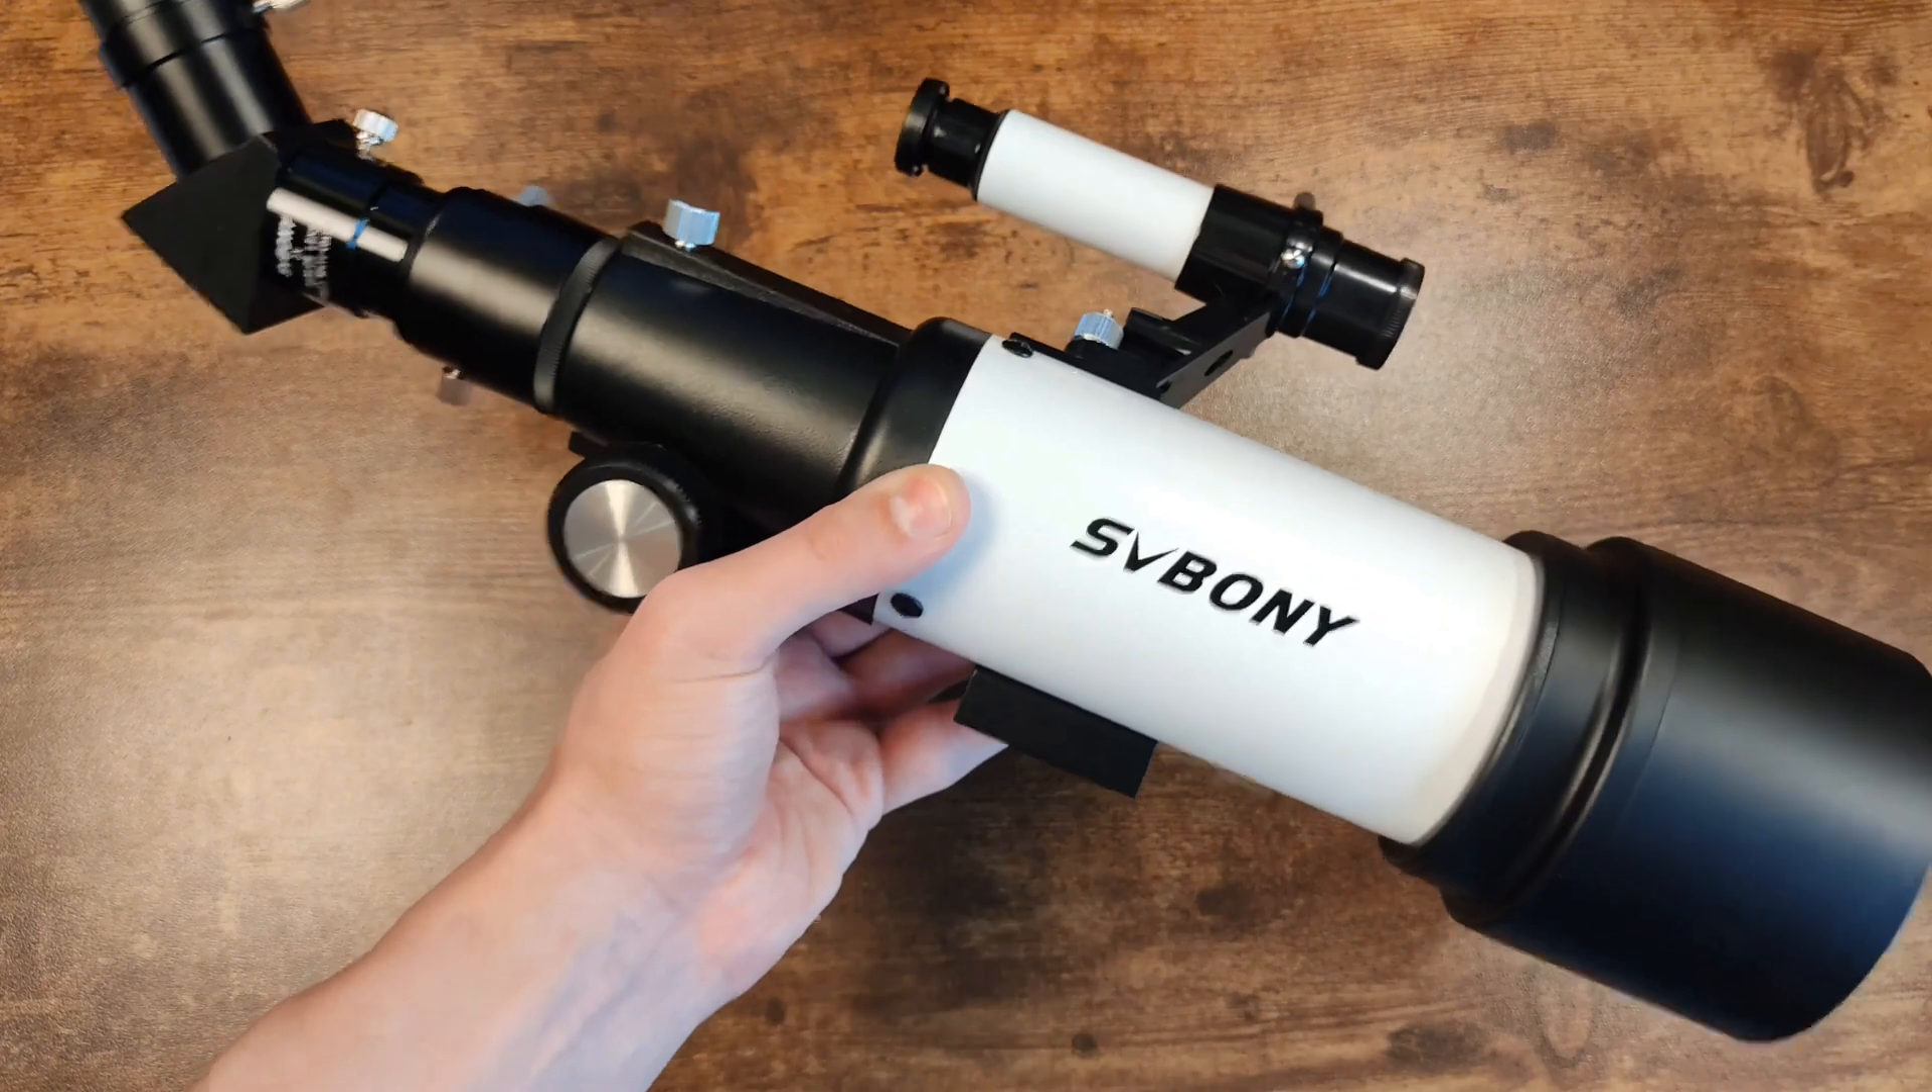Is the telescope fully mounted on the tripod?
No.